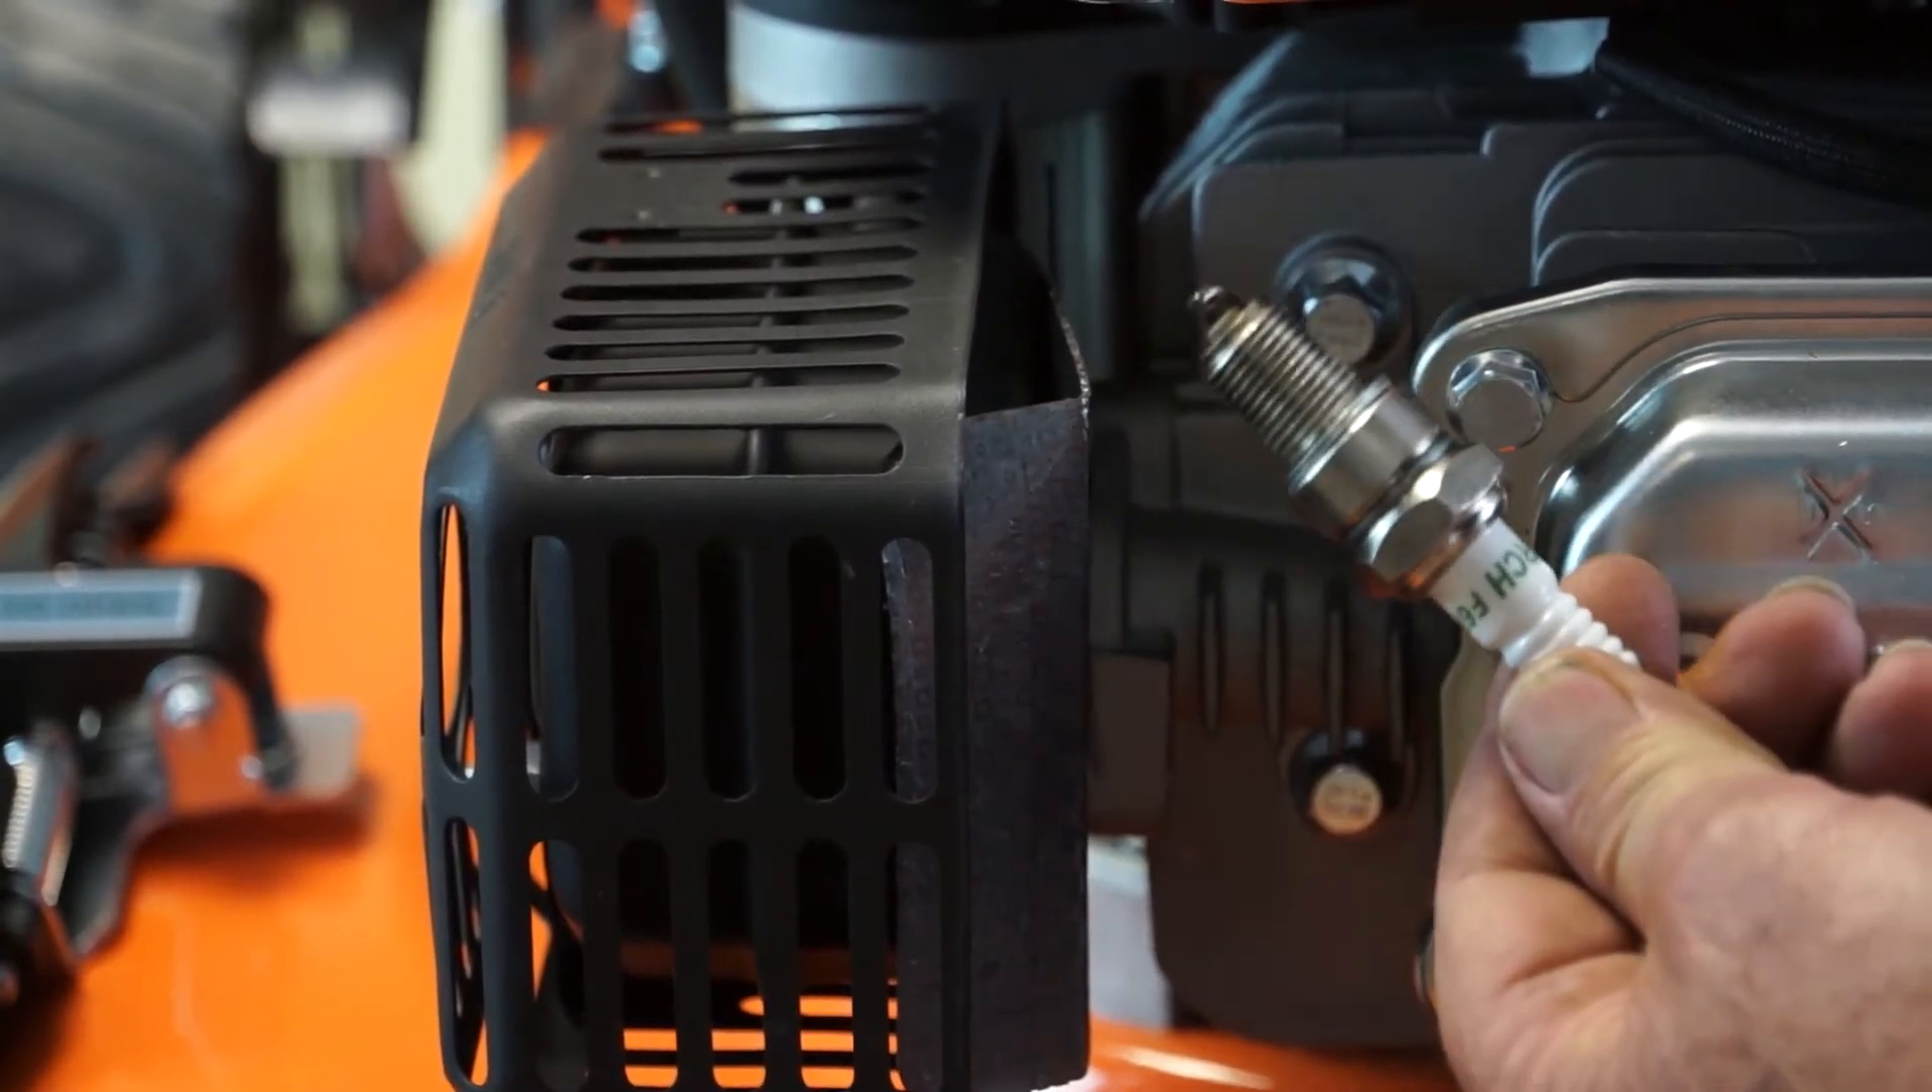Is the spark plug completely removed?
Yes.